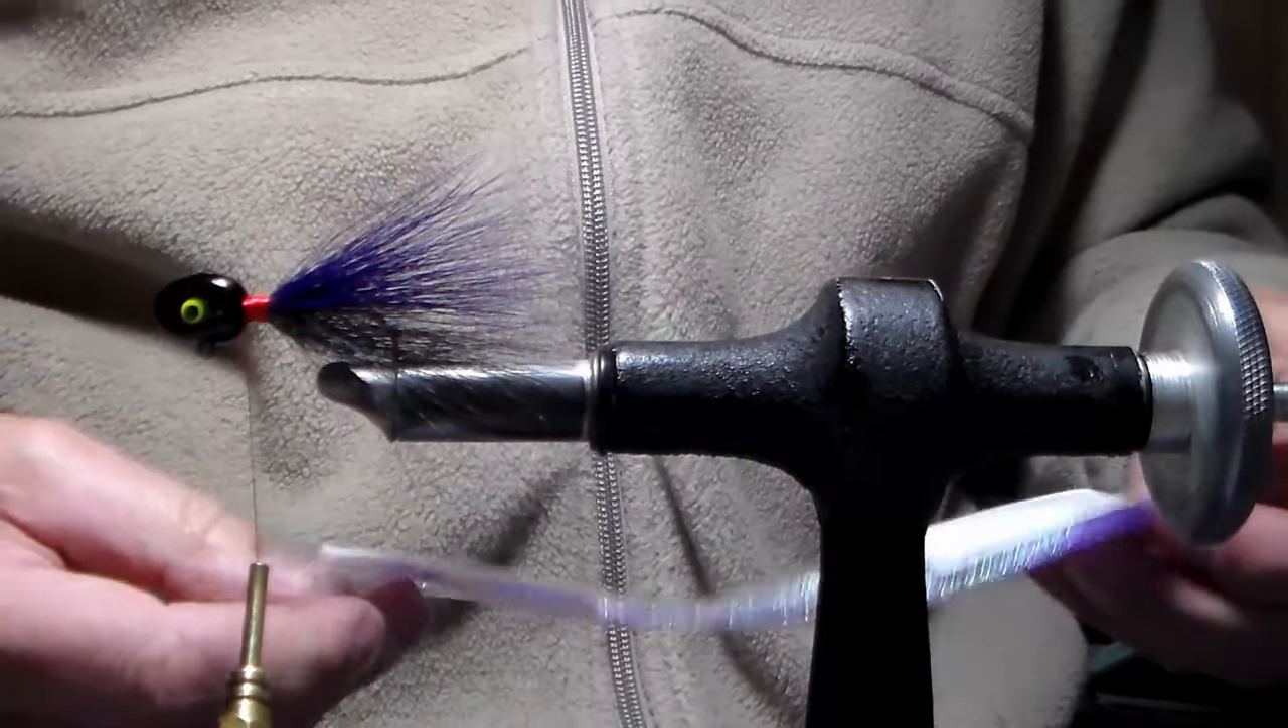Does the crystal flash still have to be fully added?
Yes.